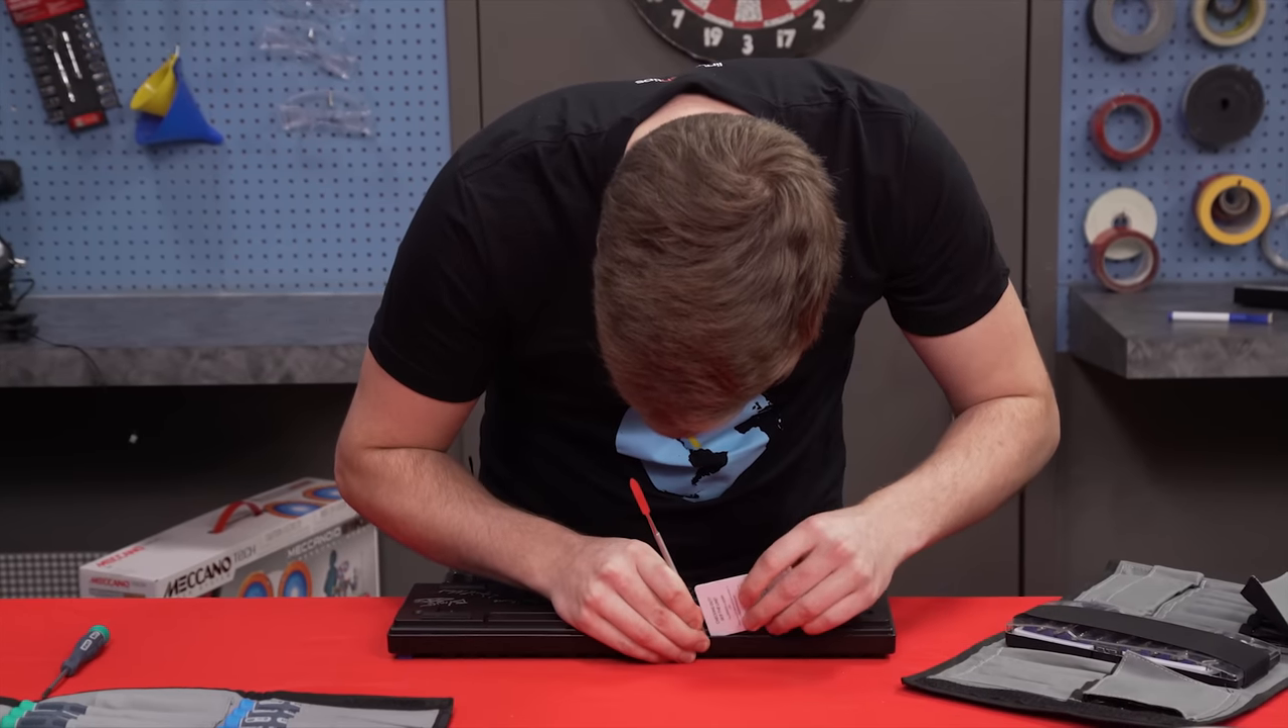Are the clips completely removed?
No.